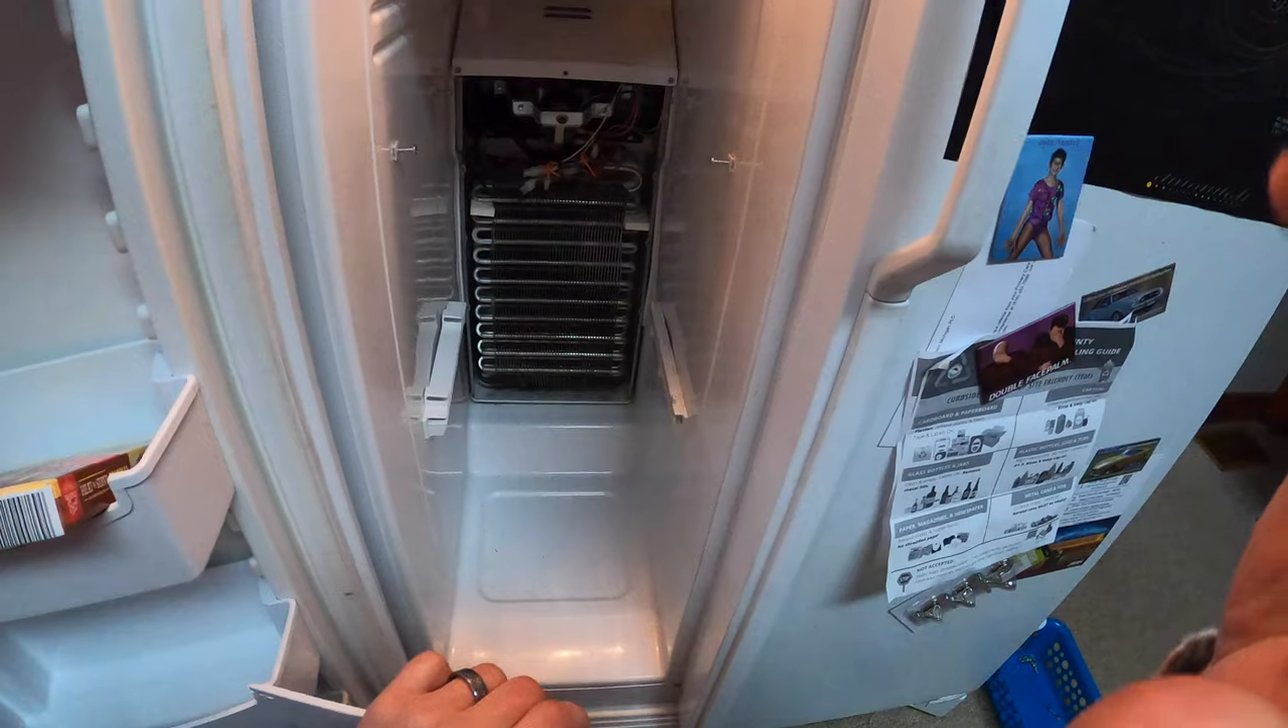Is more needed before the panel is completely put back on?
Yes.